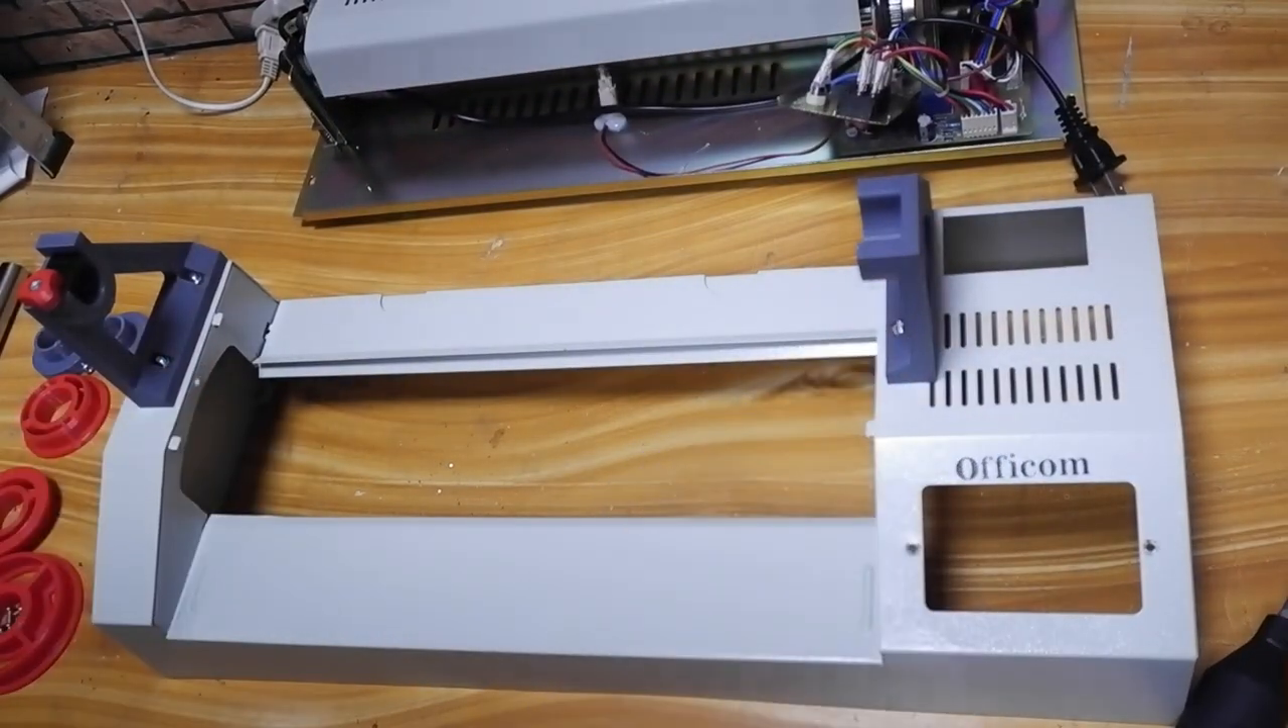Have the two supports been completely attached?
Yes.